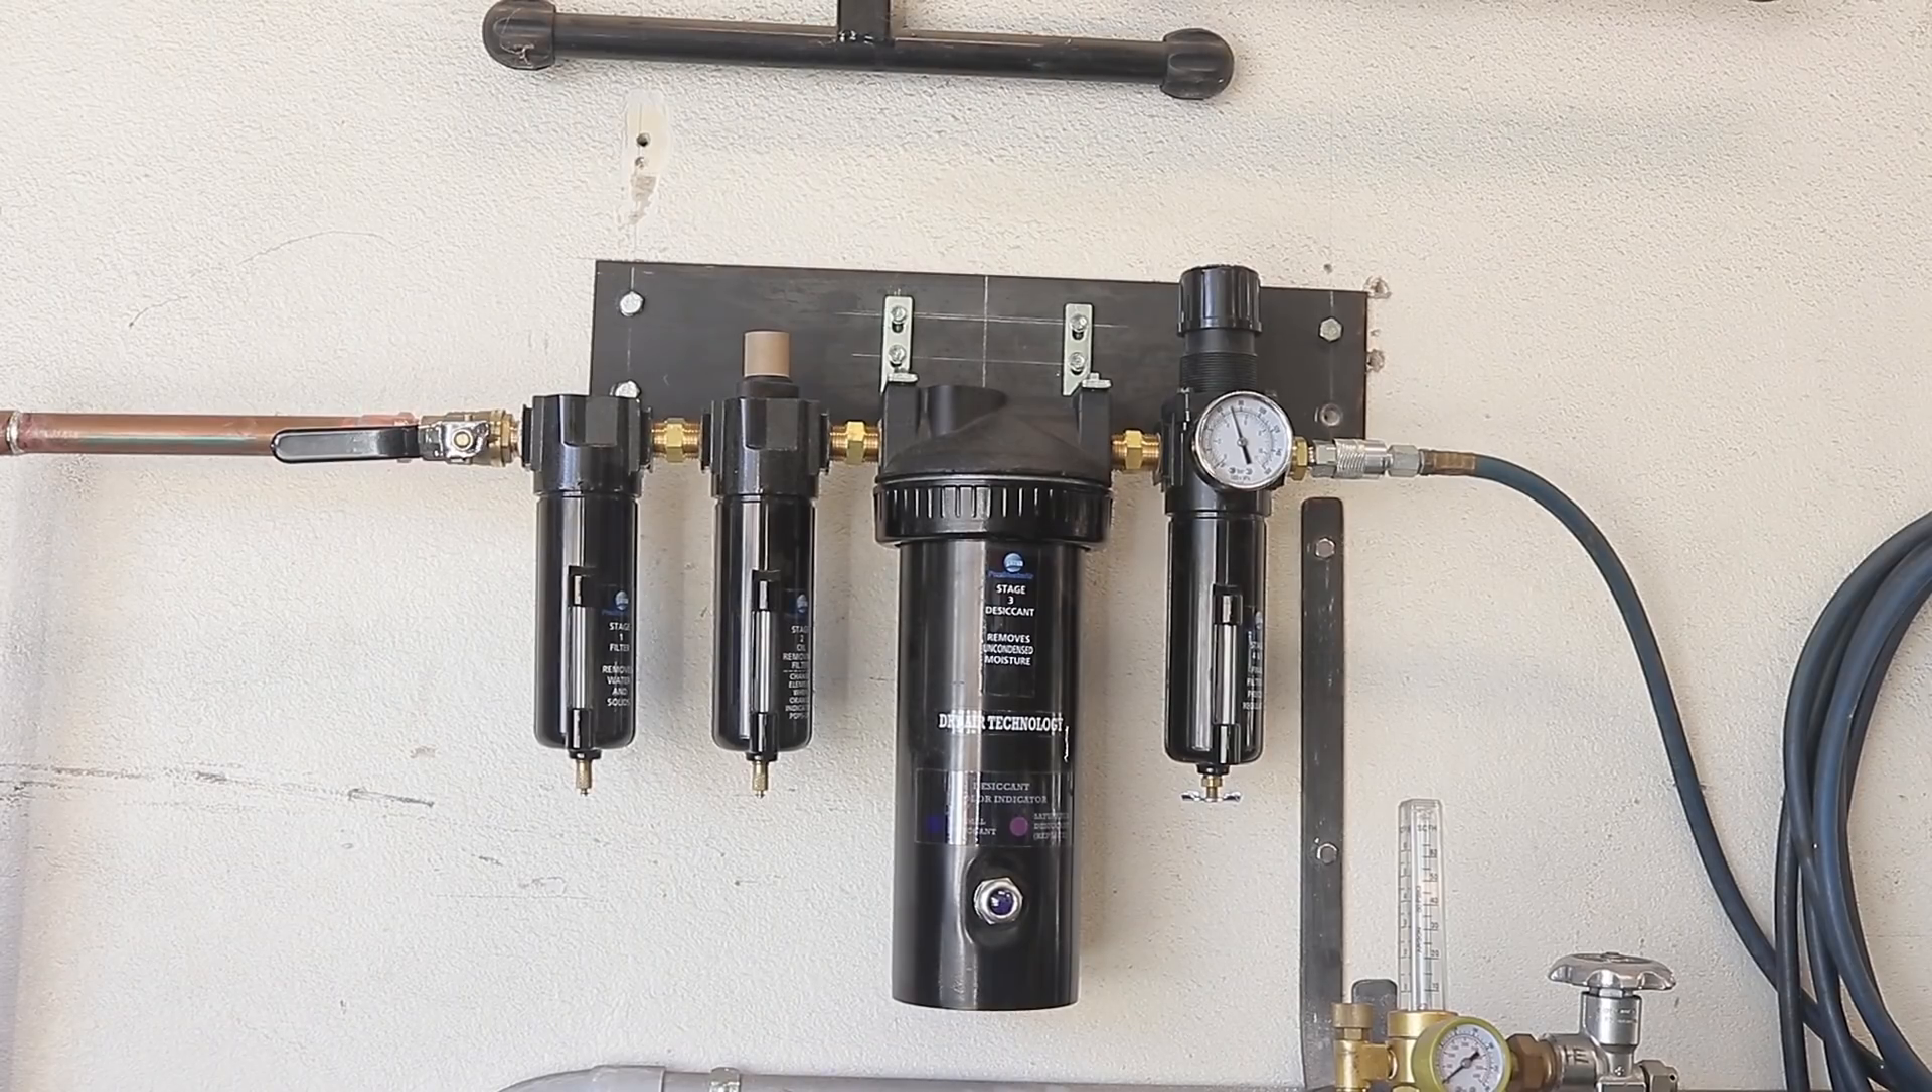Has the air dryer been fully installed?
Yes.